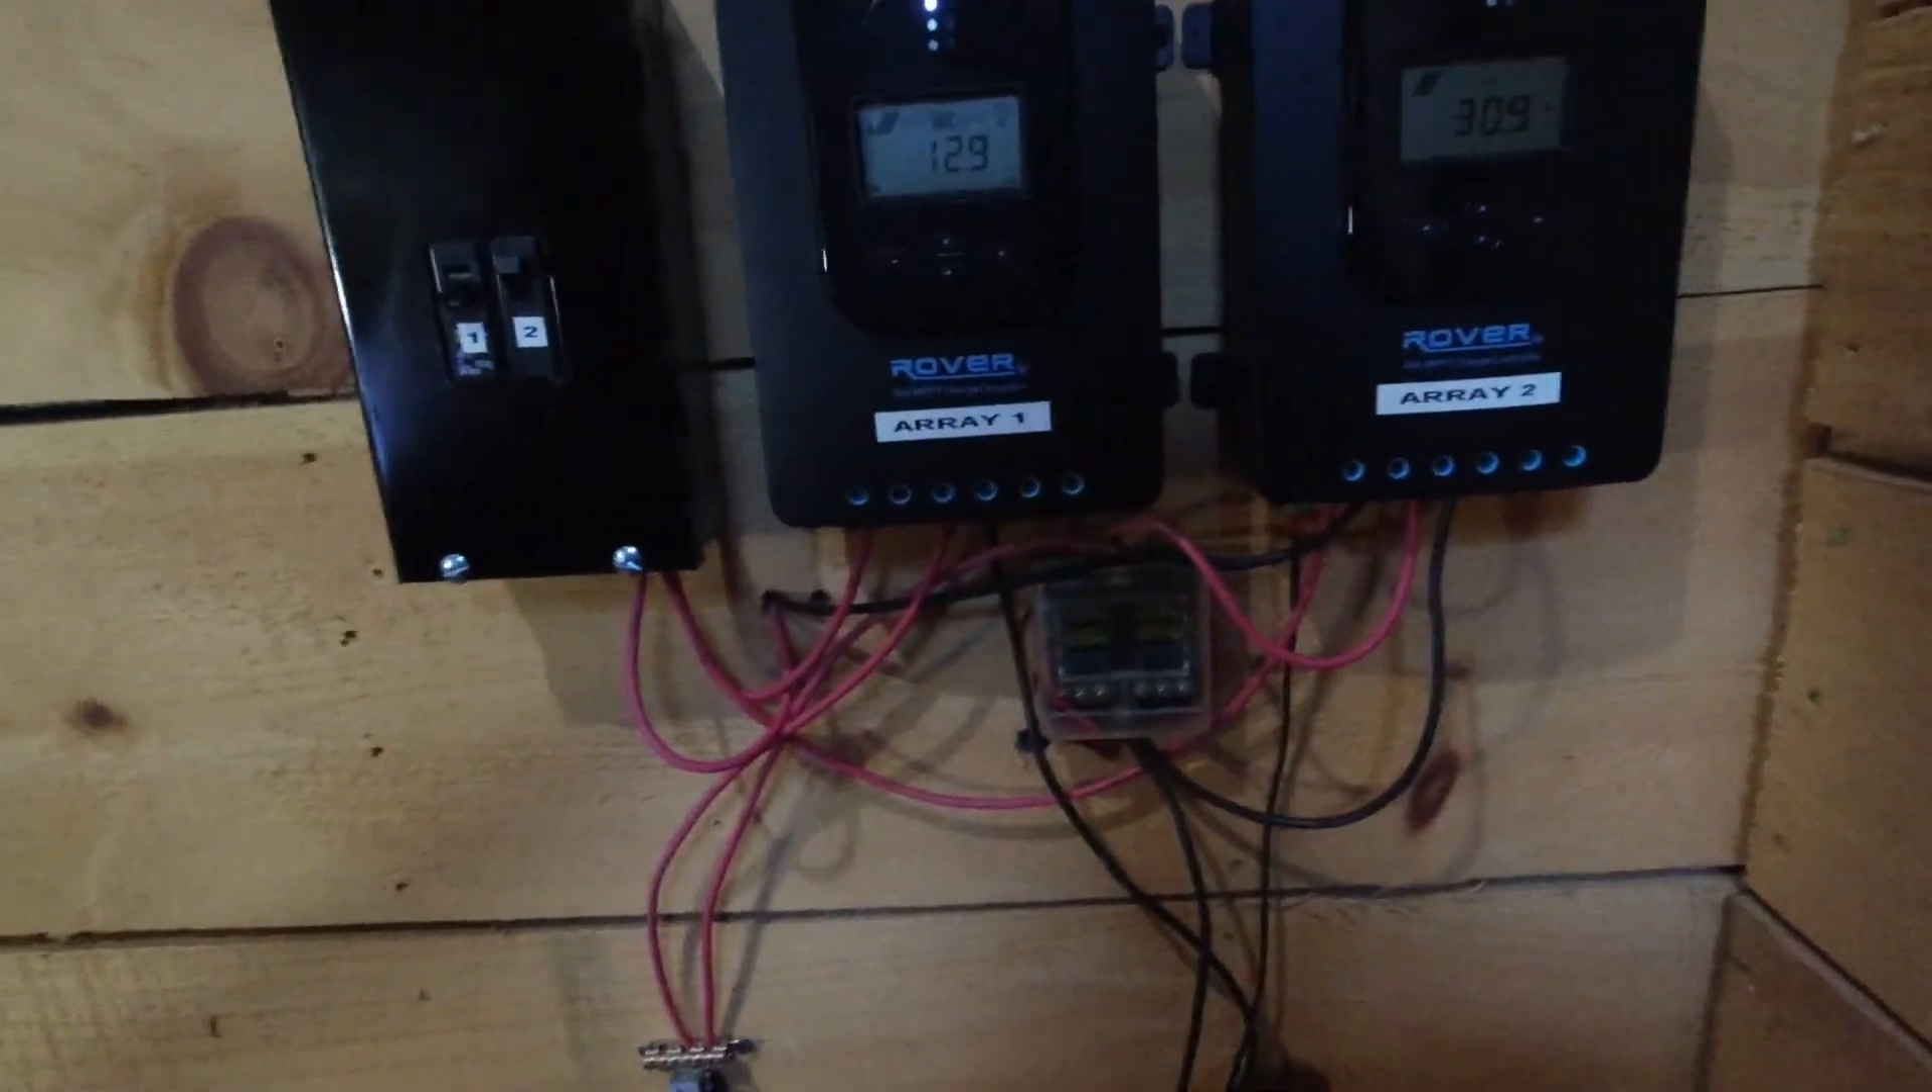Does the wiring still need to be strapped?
Yes.